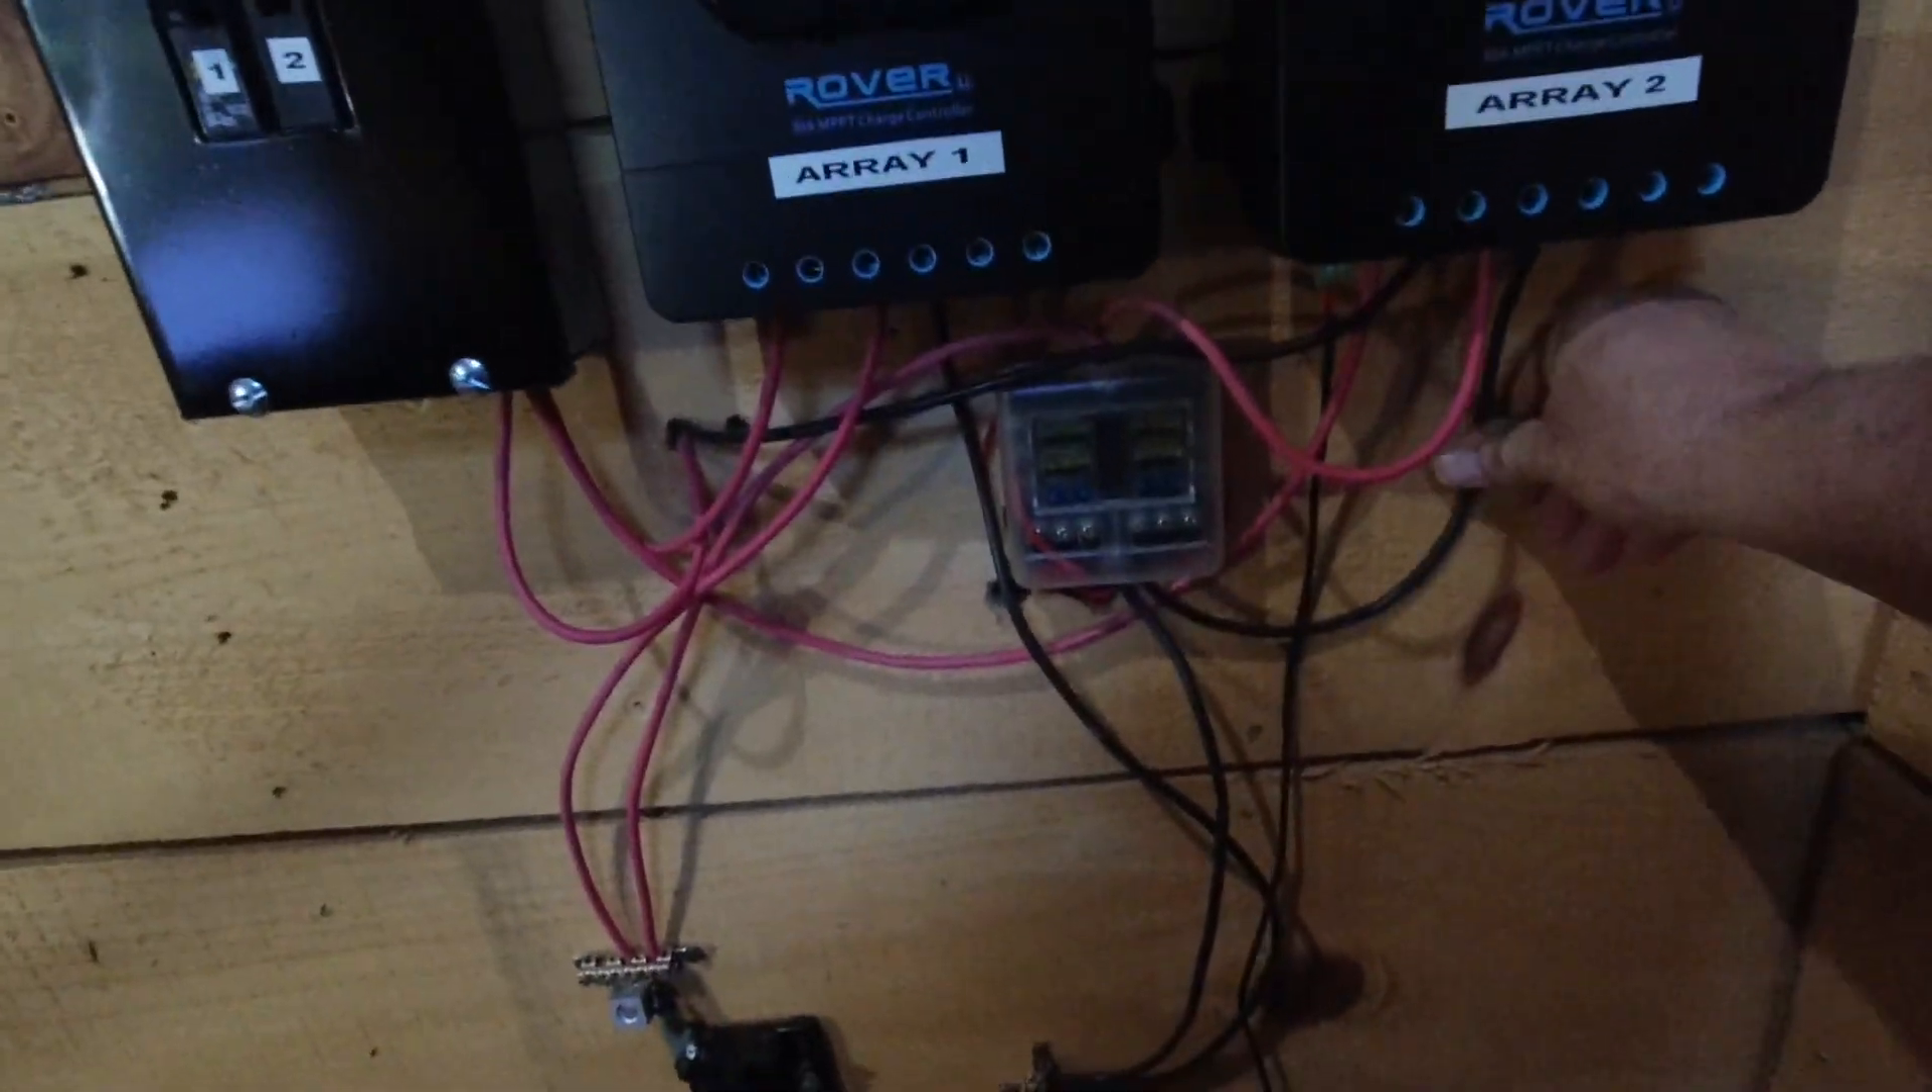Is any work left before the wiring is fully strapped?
Yes.